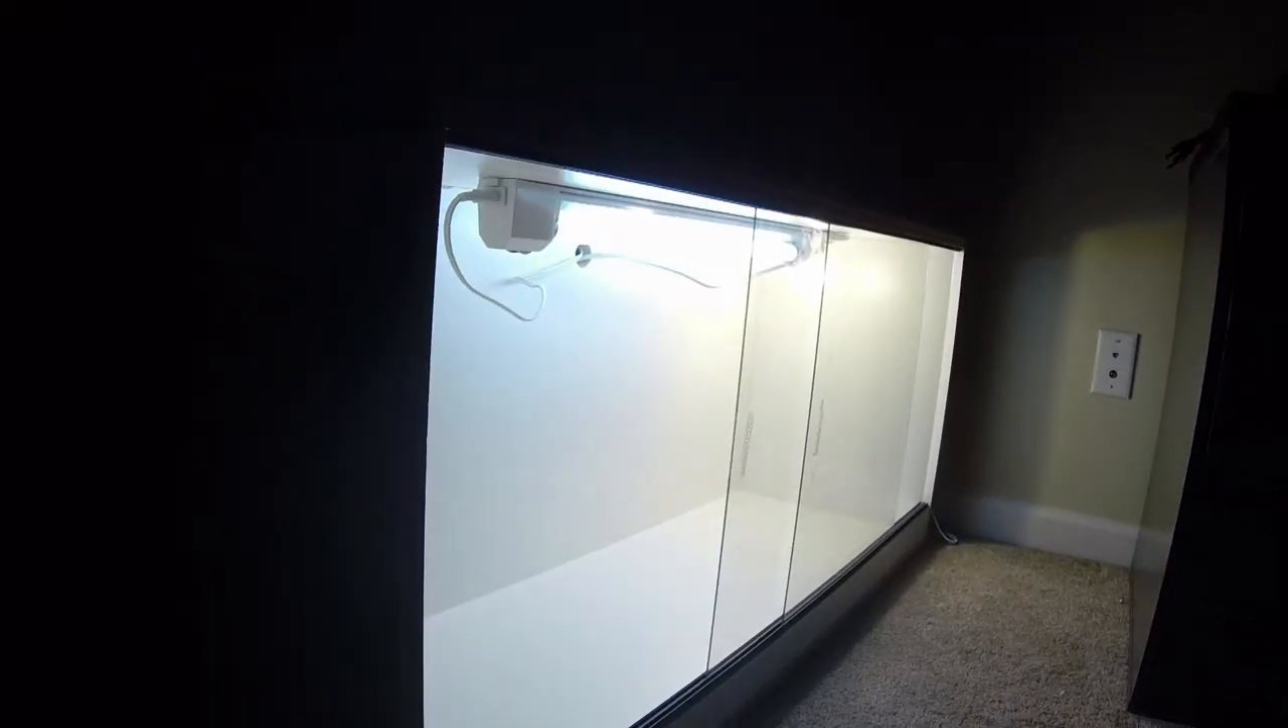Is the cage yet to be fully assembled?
No.